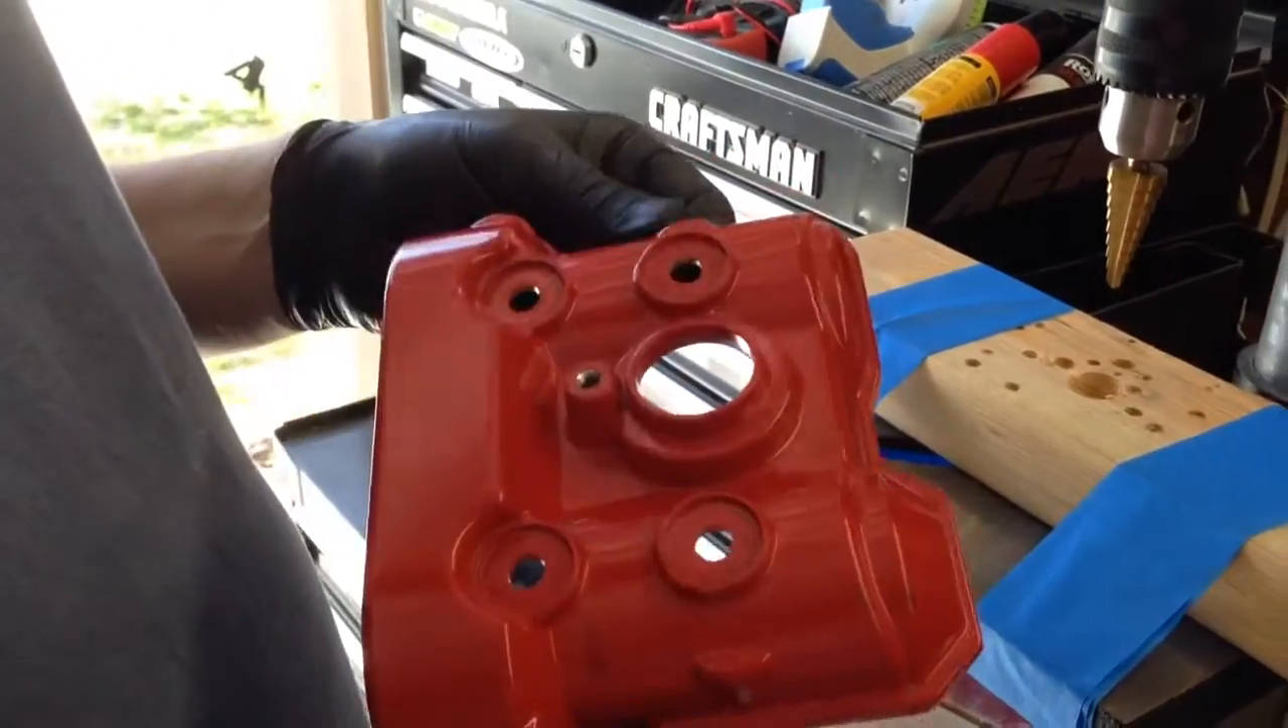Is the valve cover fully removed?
Yes.